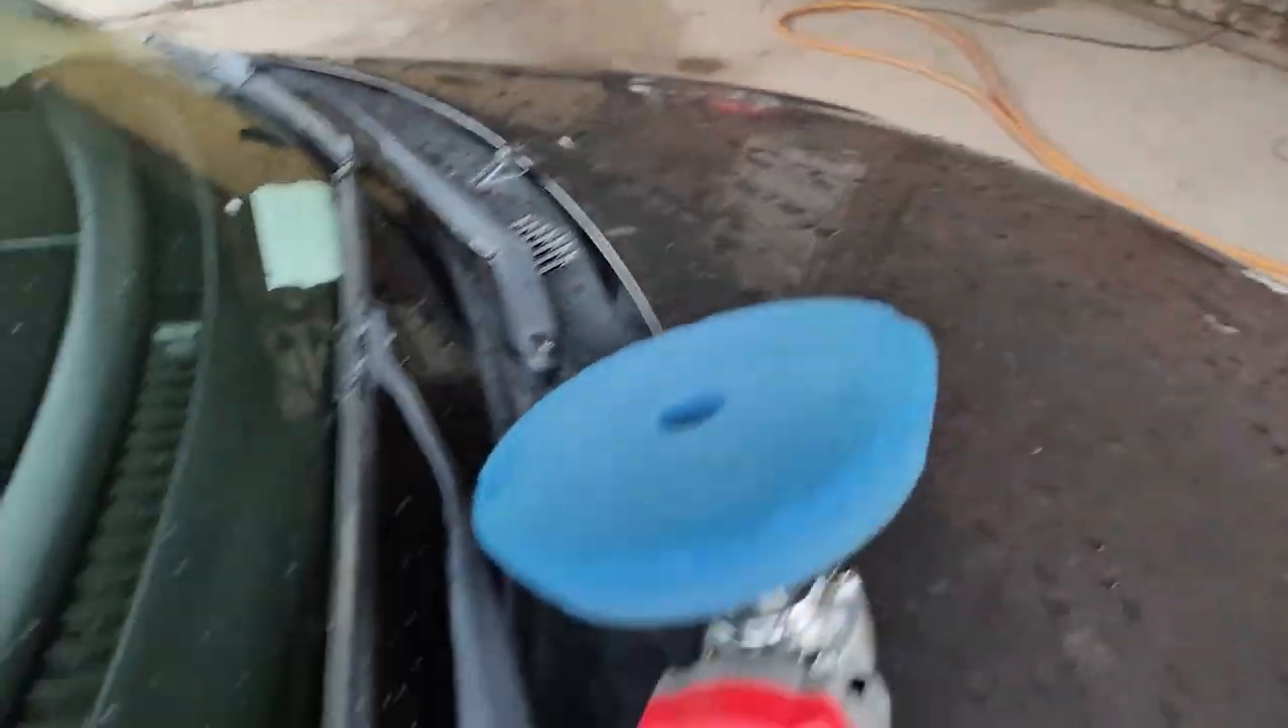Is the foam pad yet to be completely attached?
No.